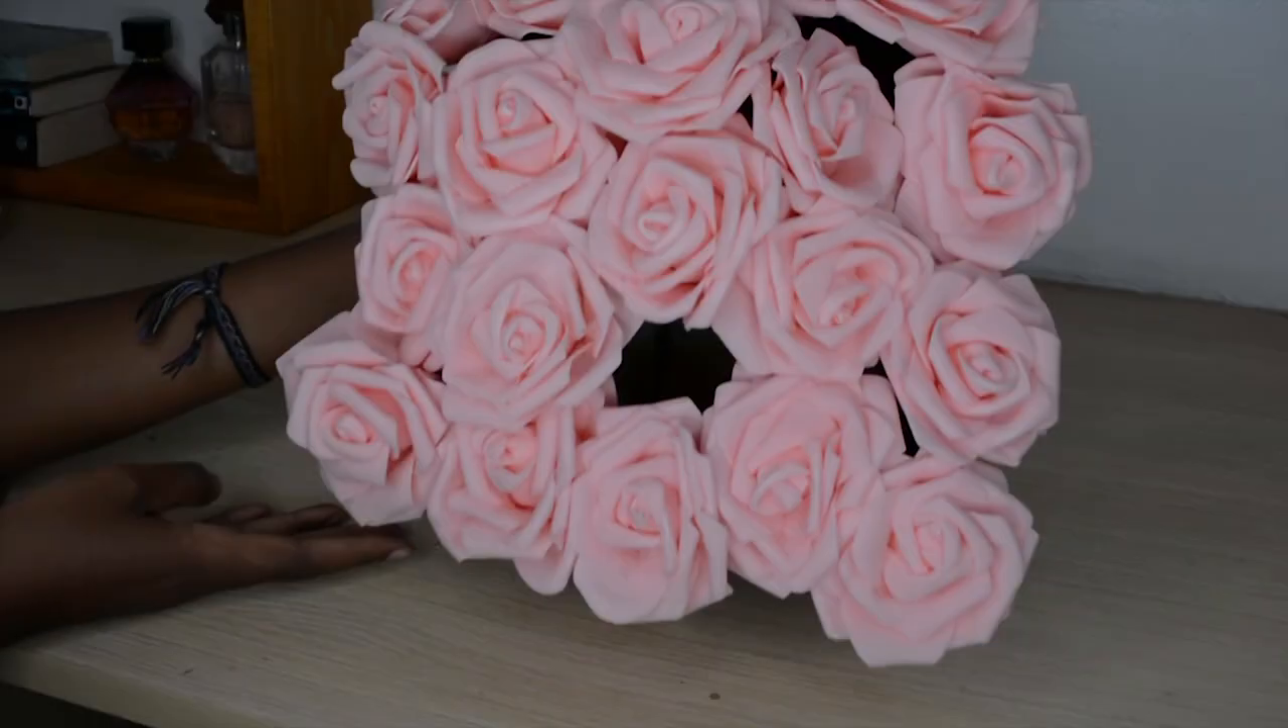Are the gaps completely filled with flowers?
No.